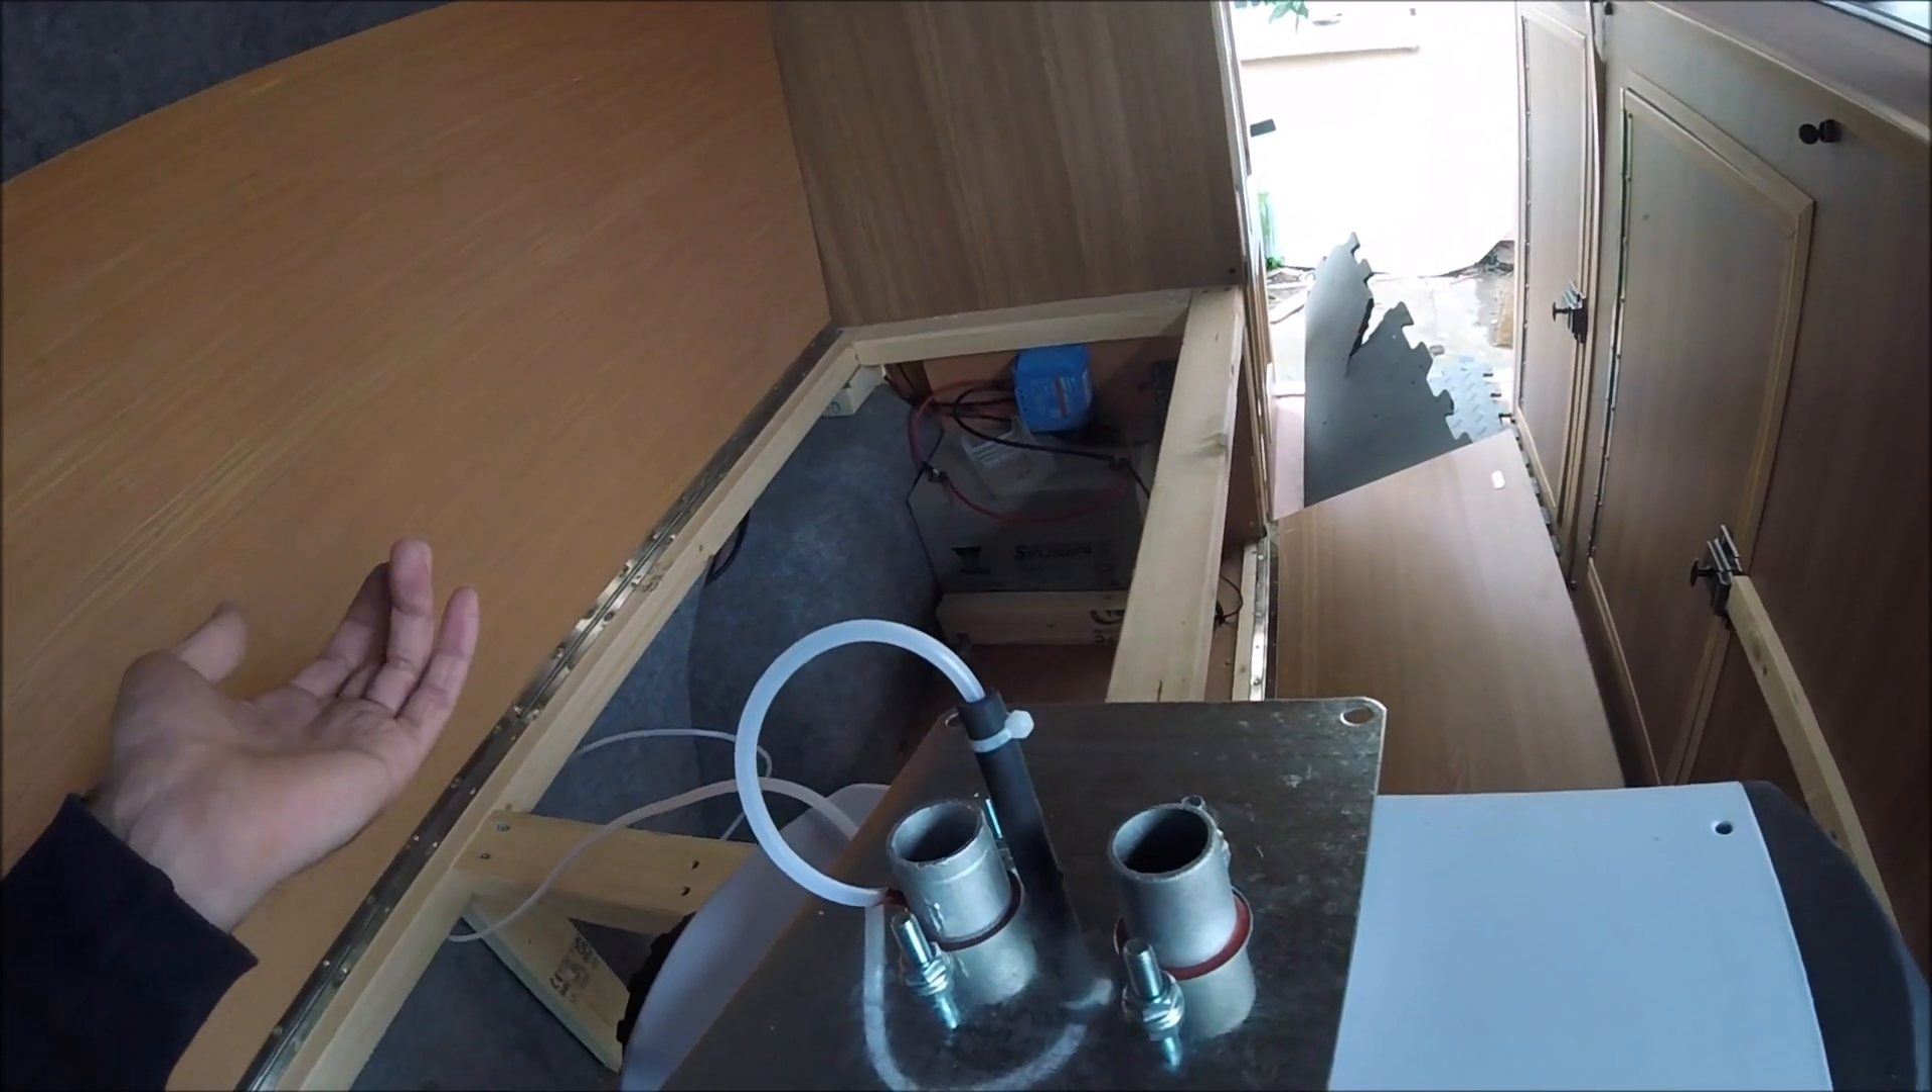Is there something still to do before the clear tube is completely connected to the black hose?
No.